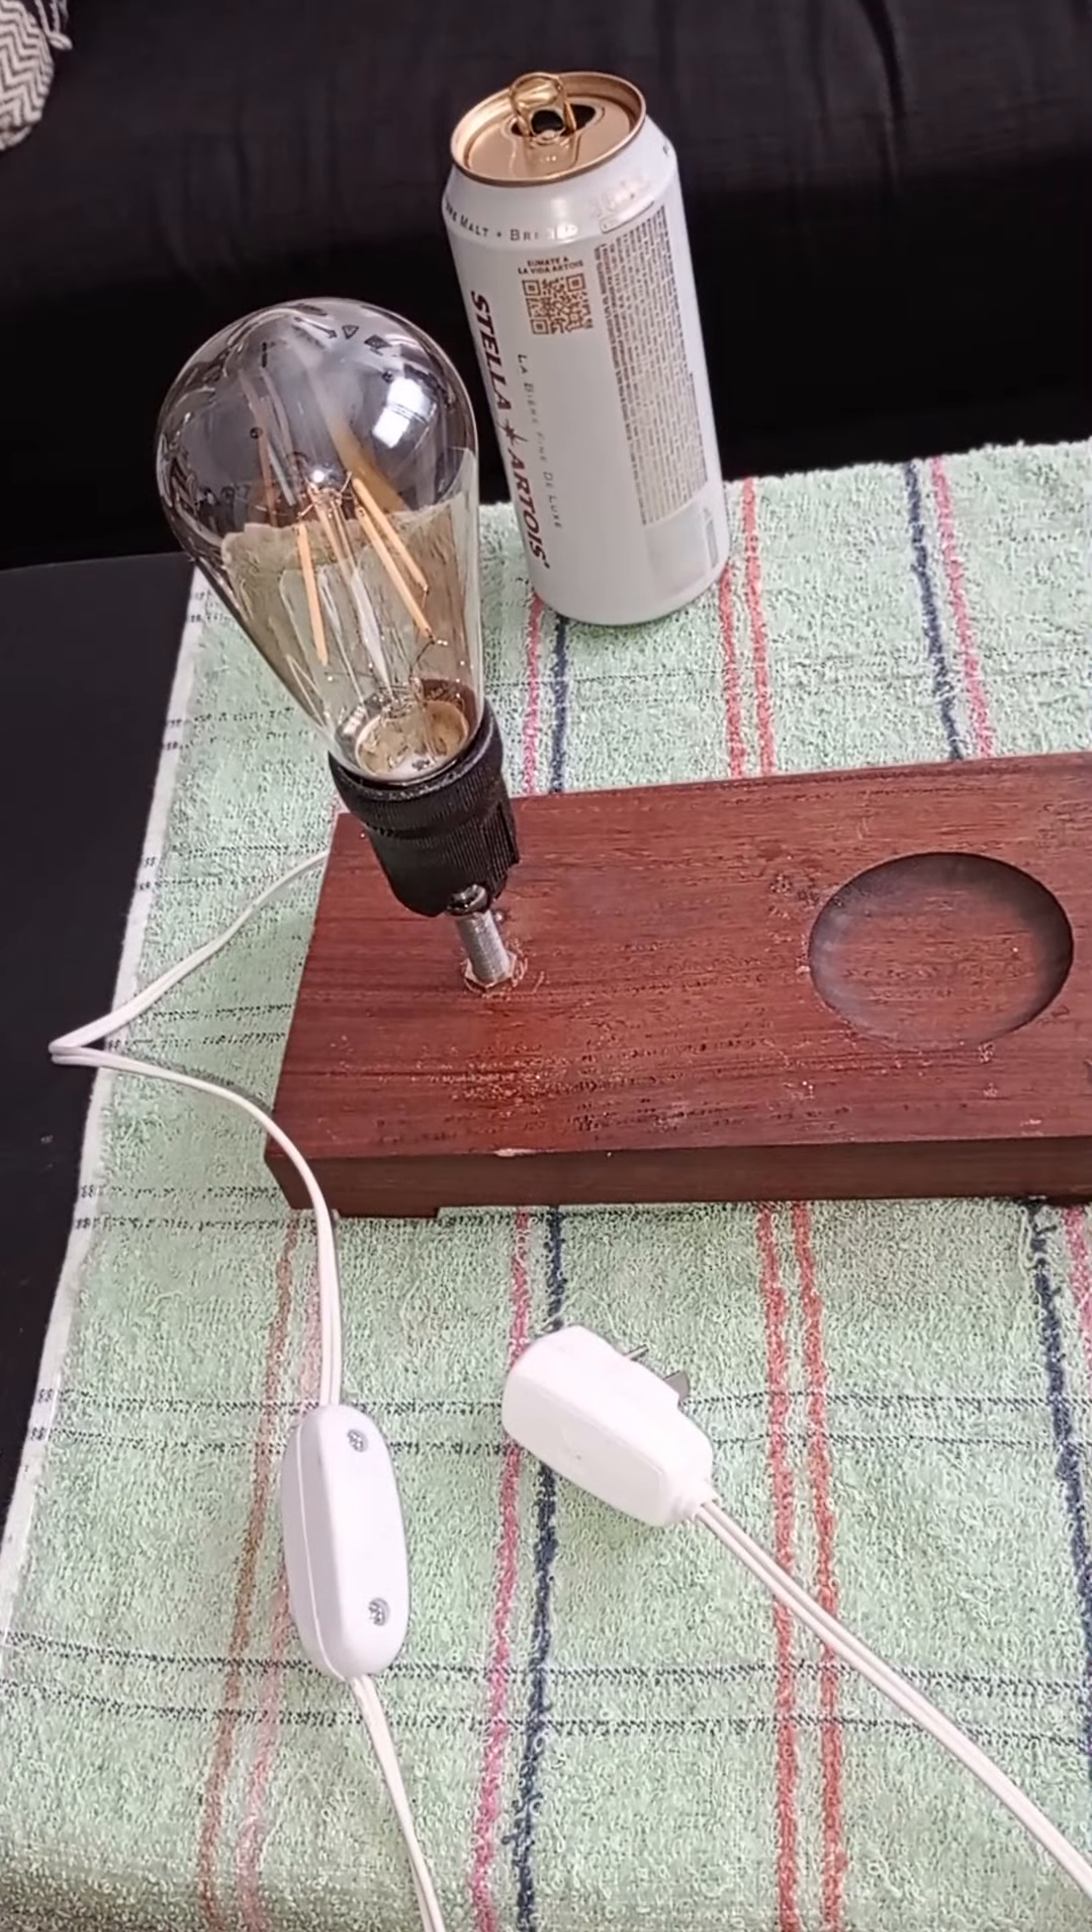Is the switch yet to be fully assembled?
No.